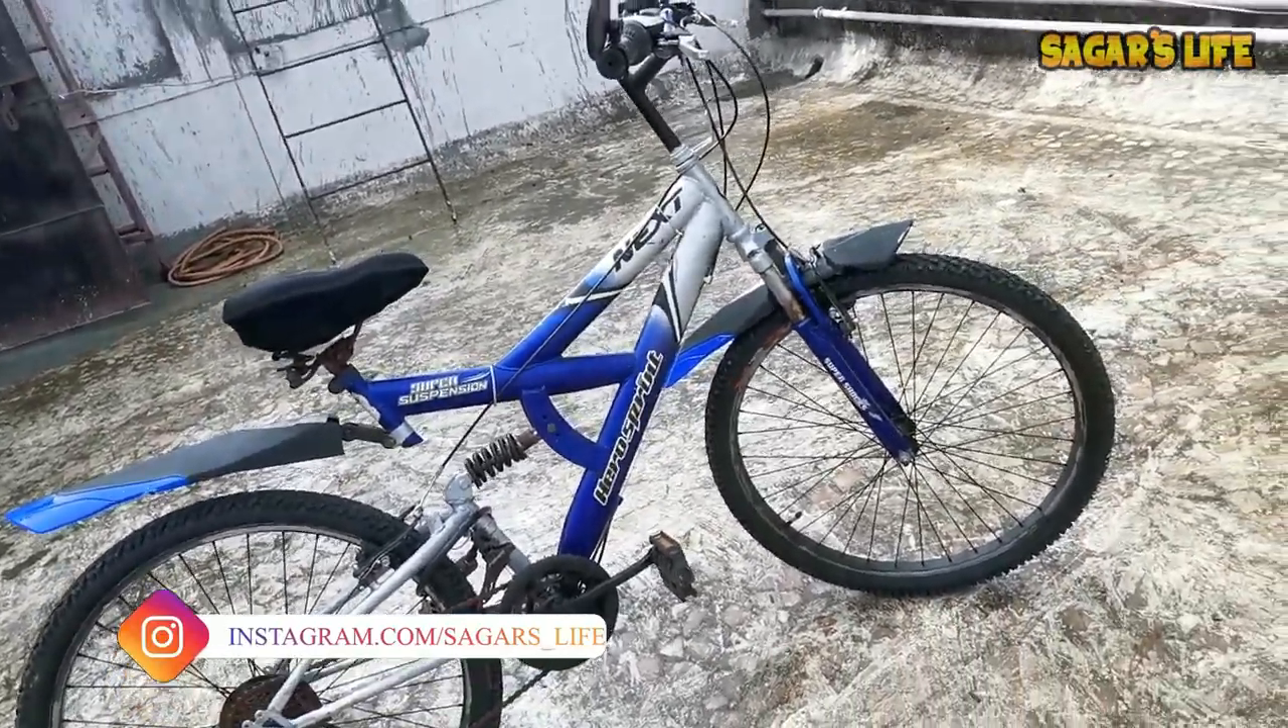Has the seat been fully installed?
Yes.